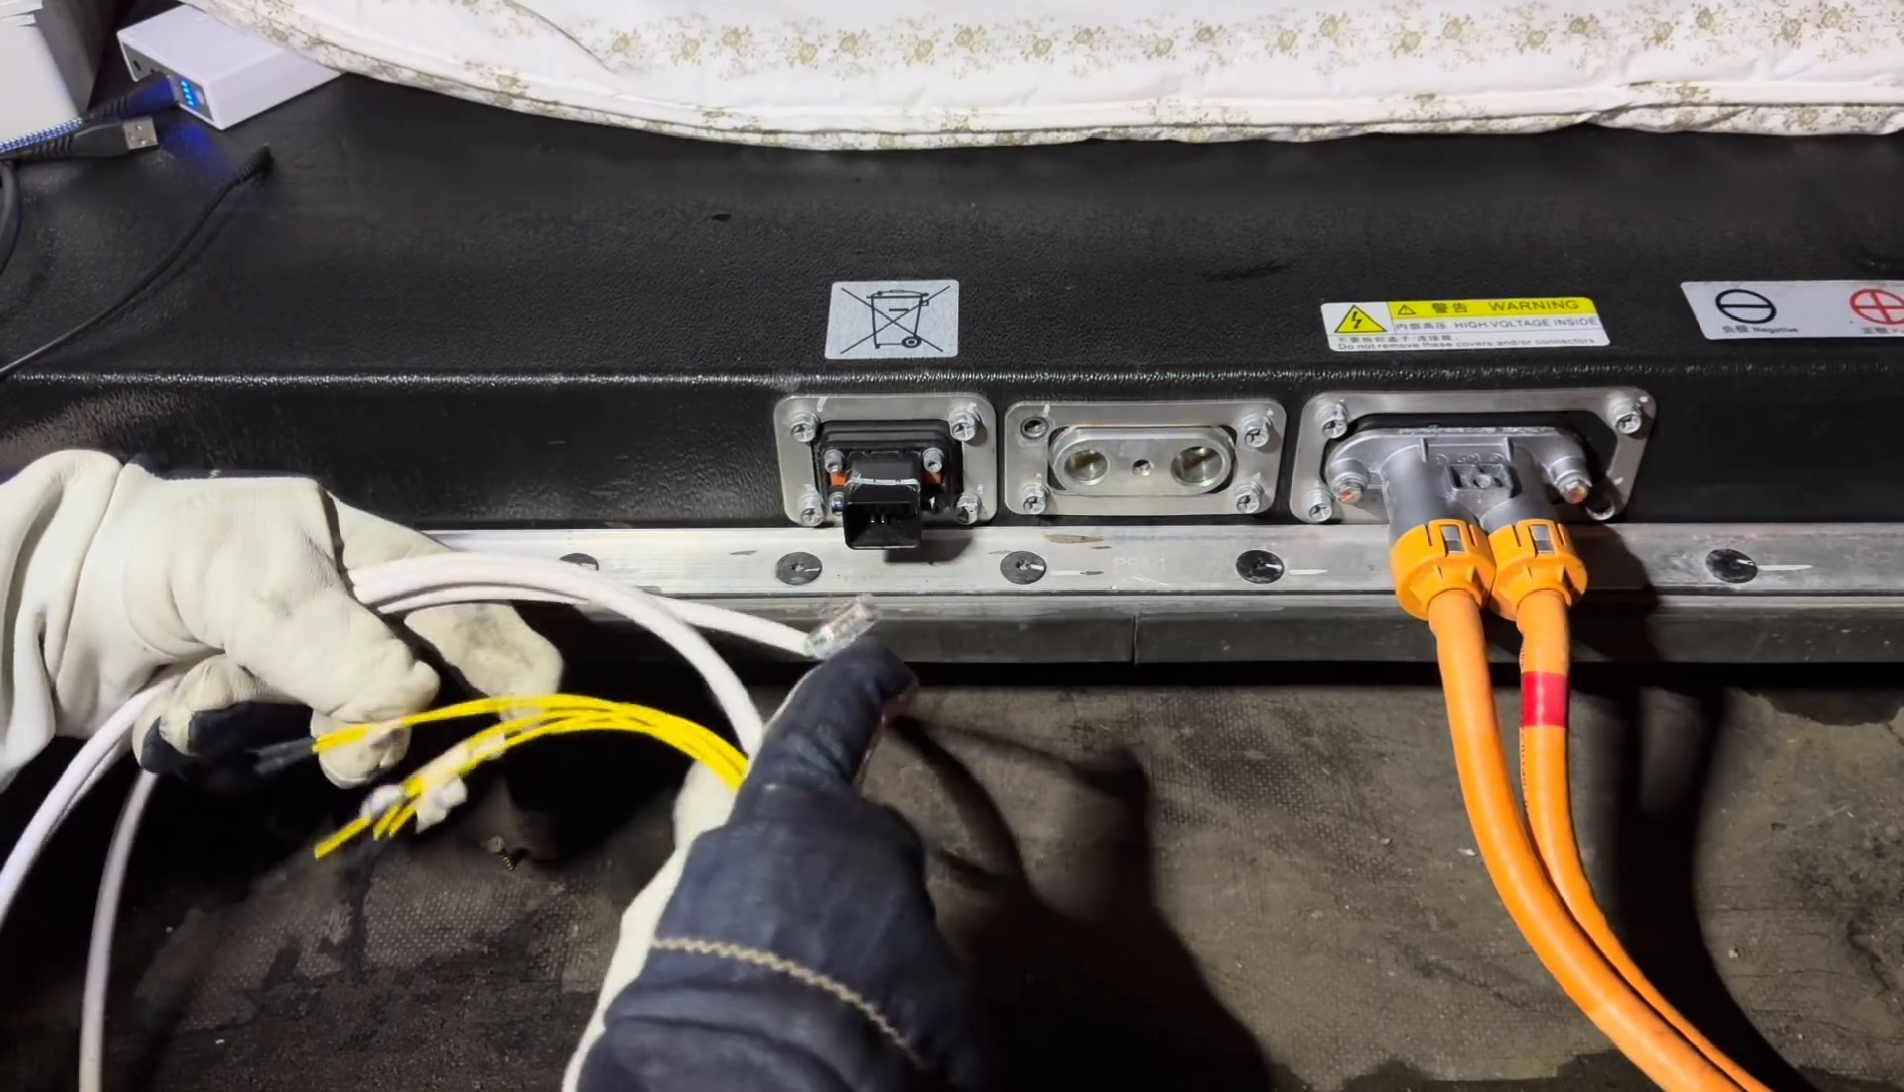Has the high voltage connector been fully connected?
Yes.